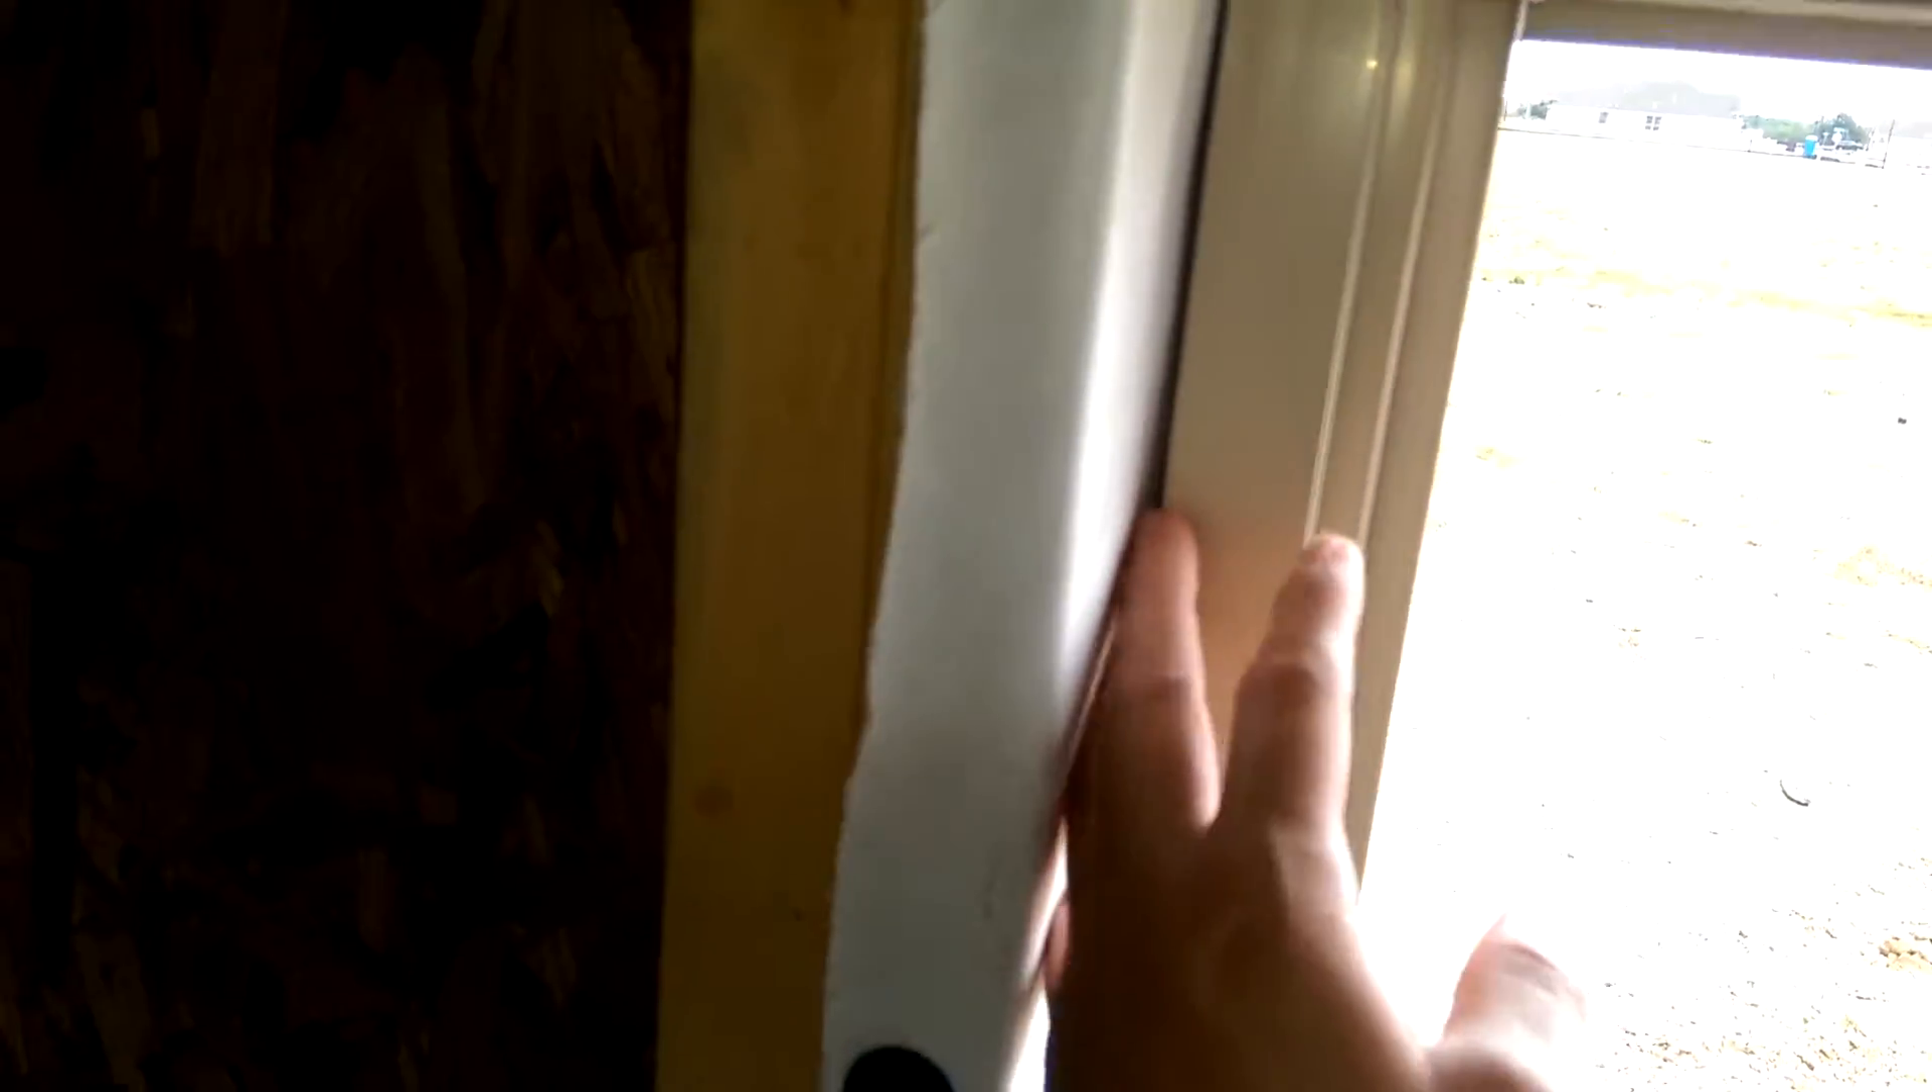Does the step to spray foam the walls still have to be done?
Yes.